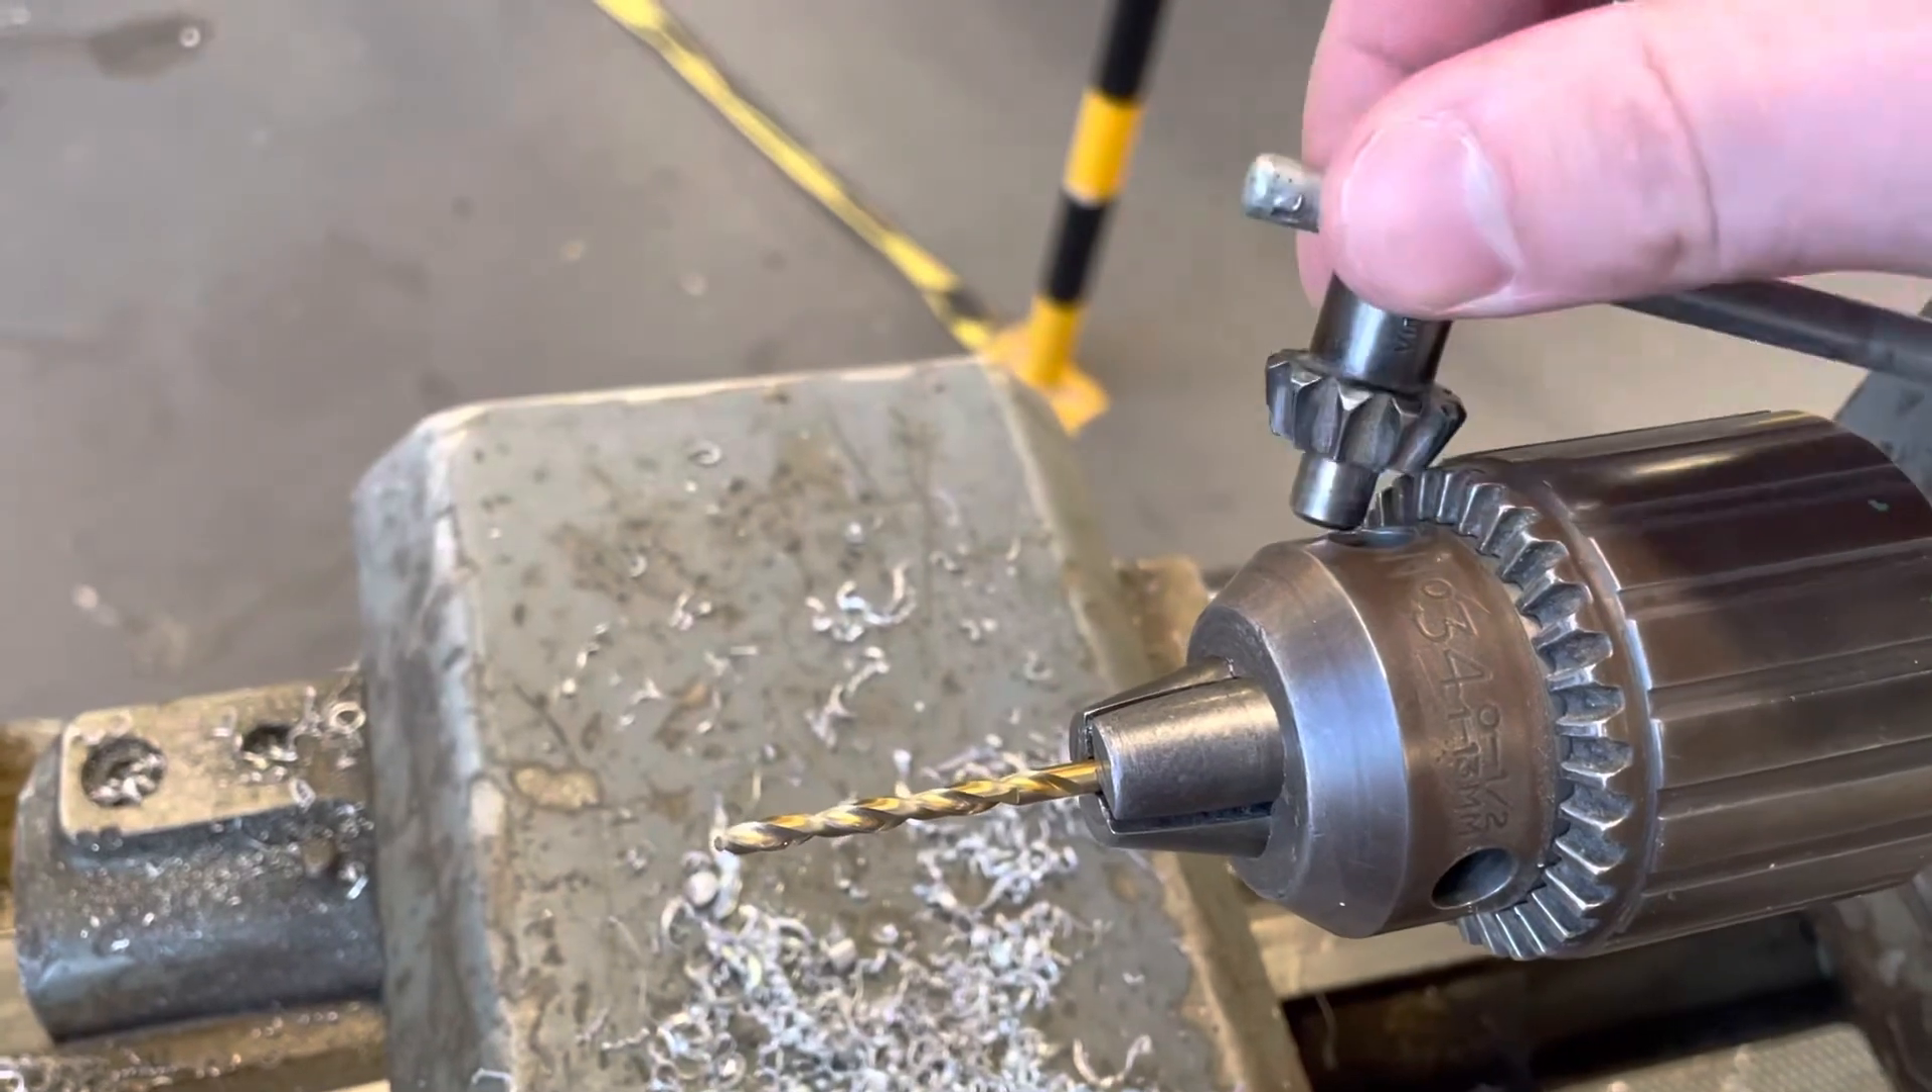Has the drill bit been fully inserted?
Yes.